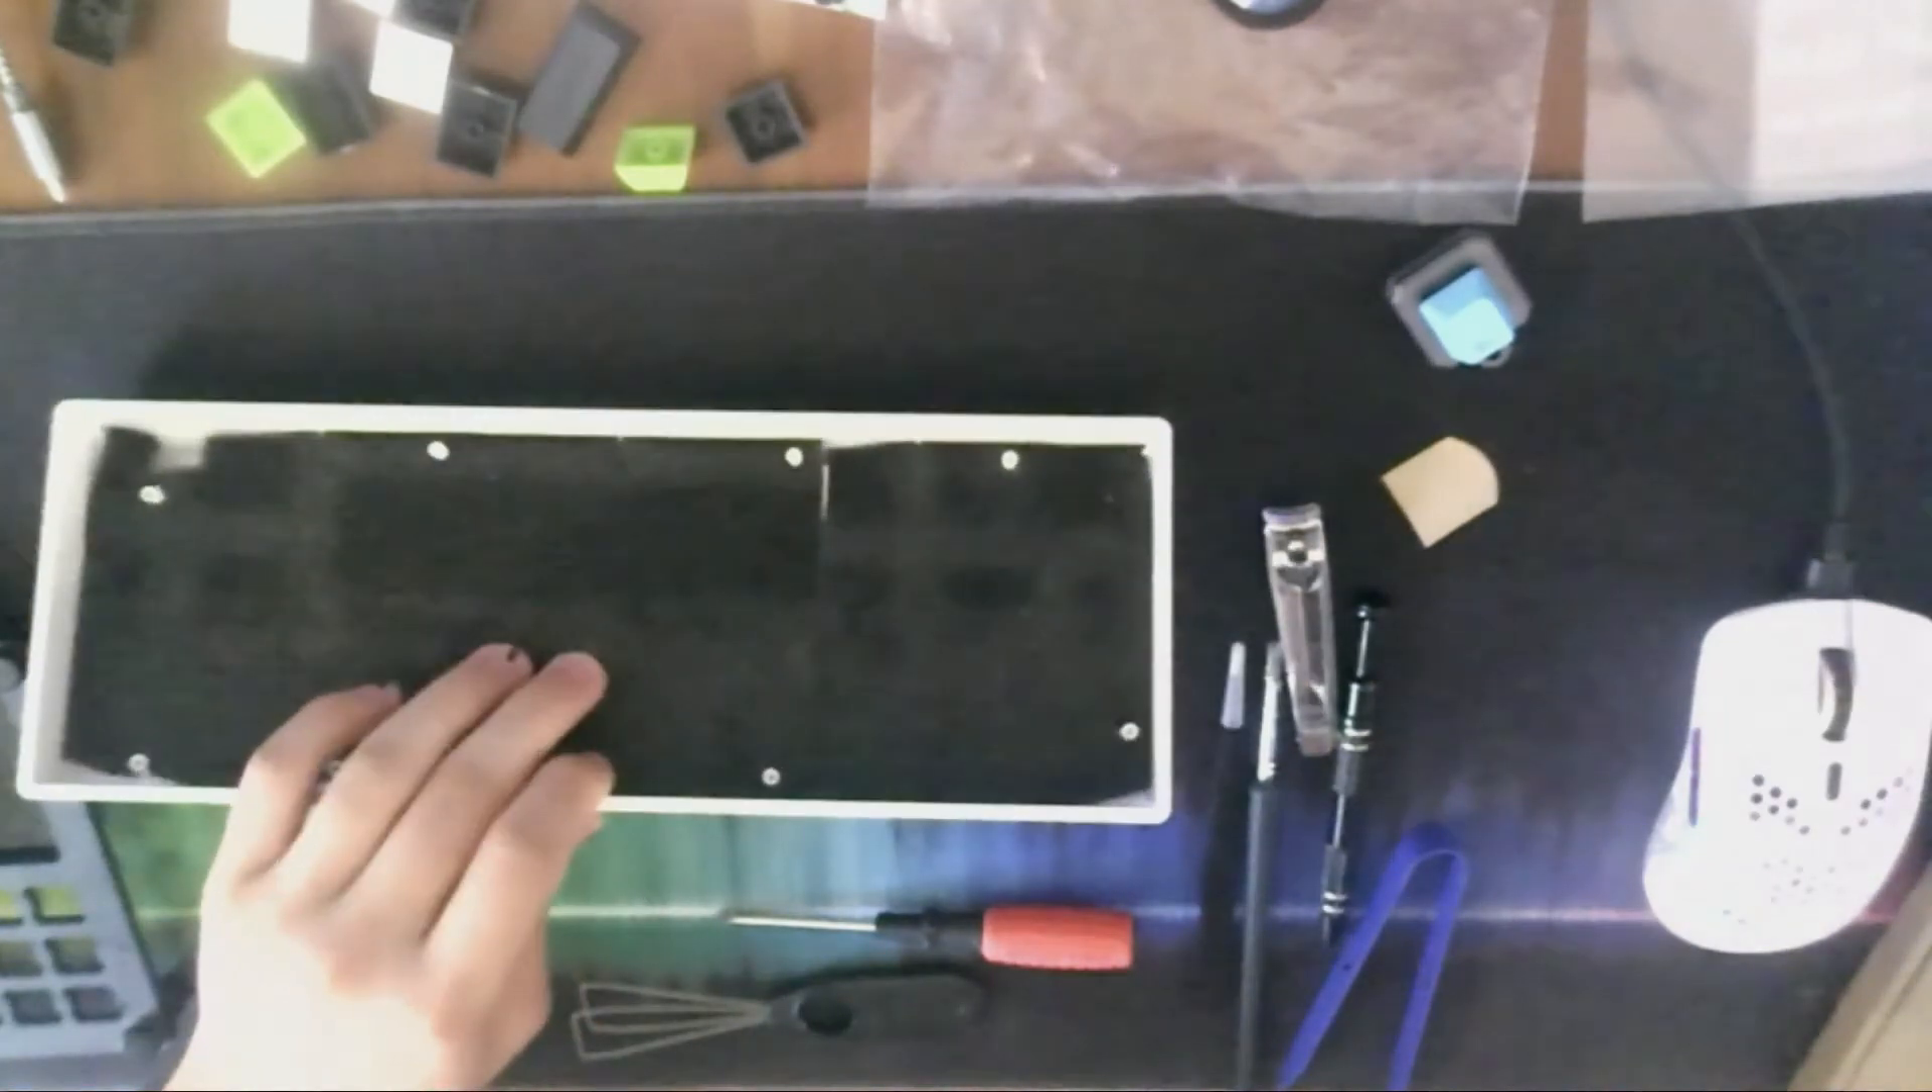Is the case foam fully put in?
Yes.